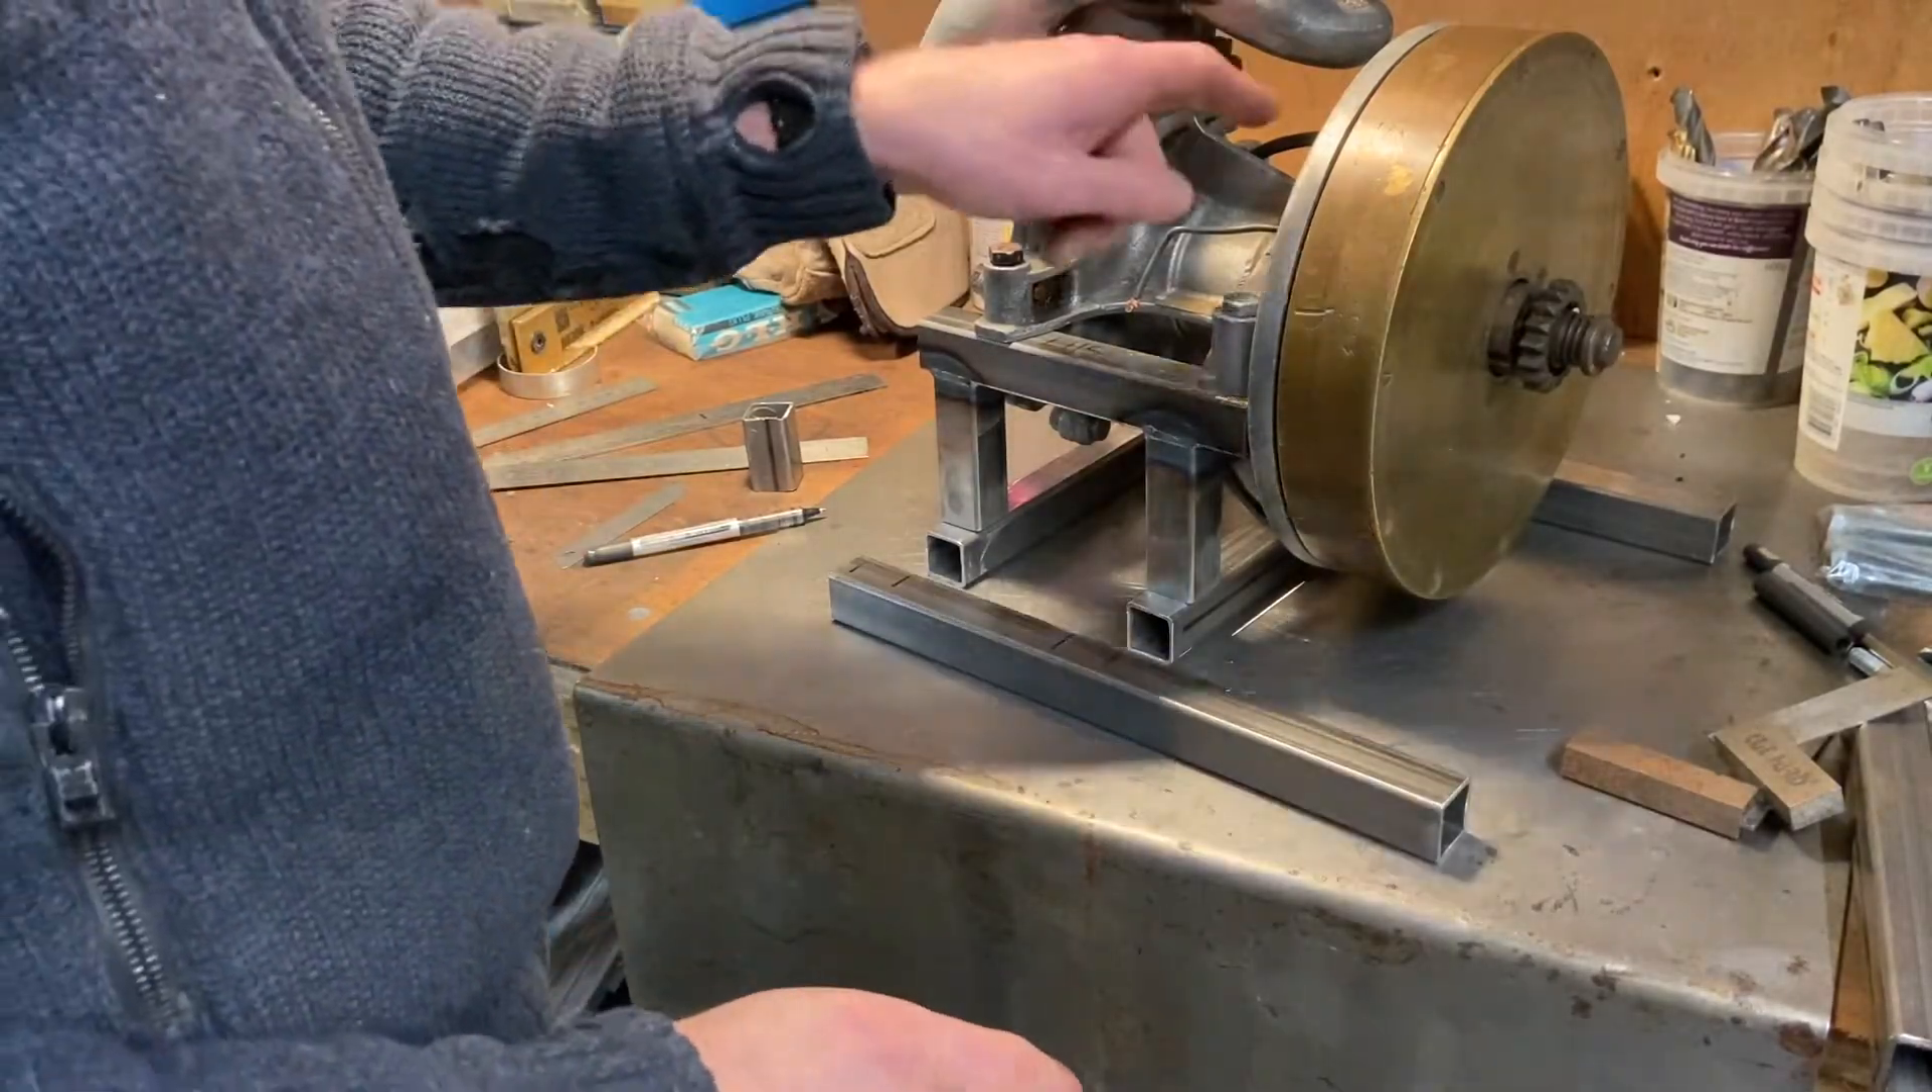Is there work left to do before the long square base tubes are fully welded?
Yes.